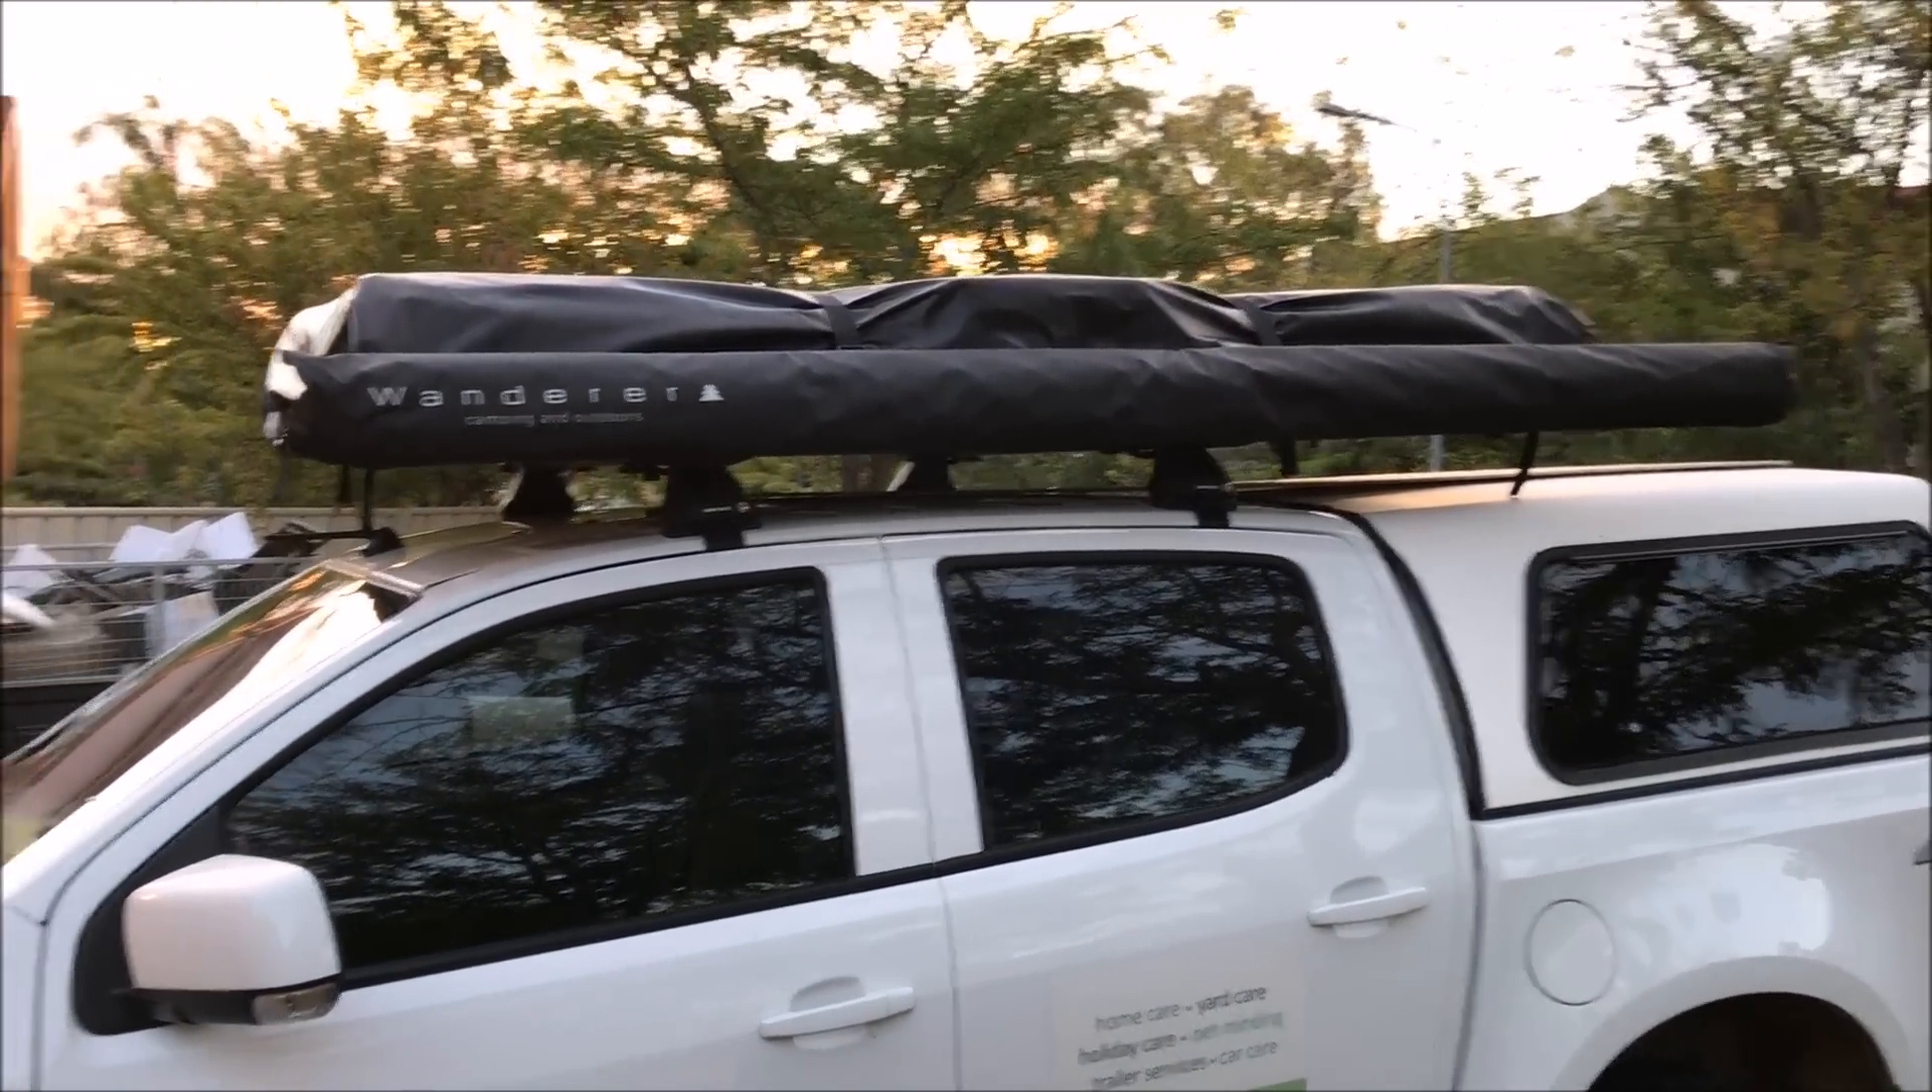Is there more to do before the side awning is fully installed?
No.